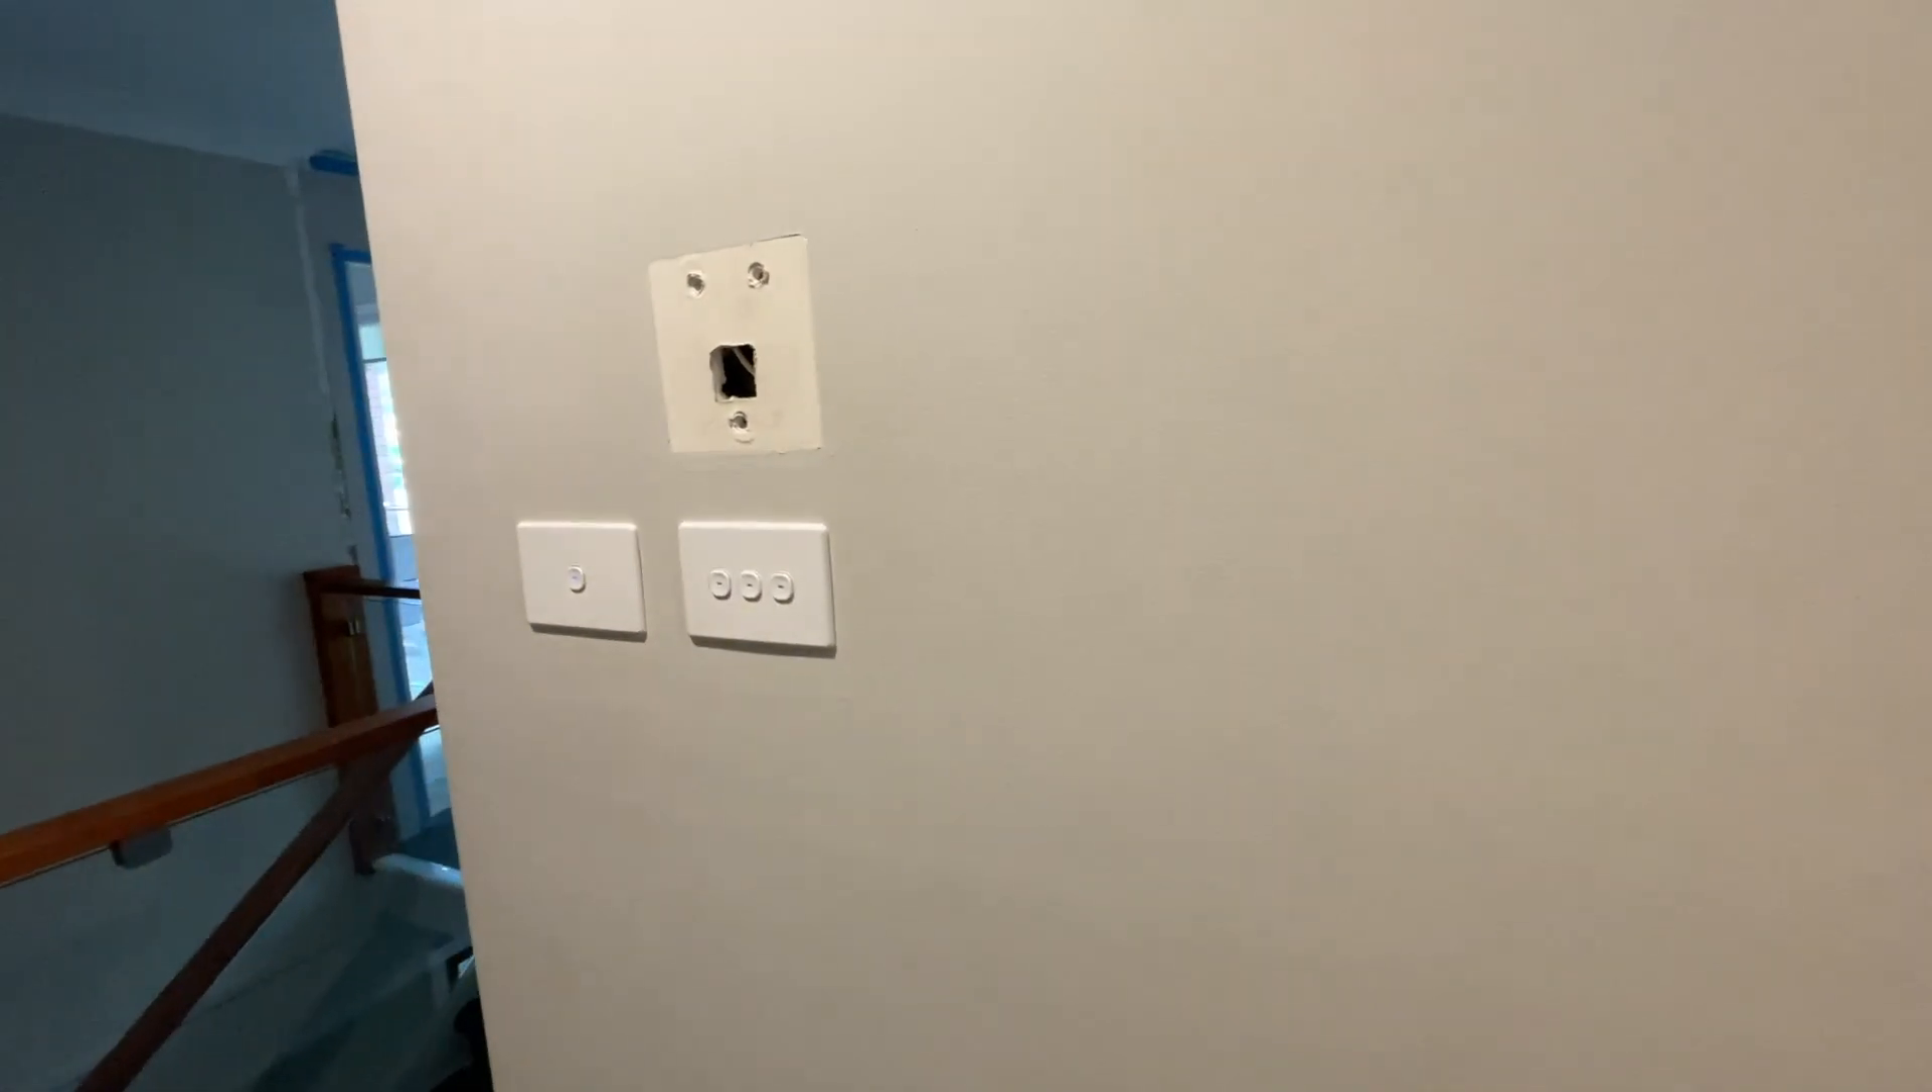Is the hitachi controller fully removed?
Yes.